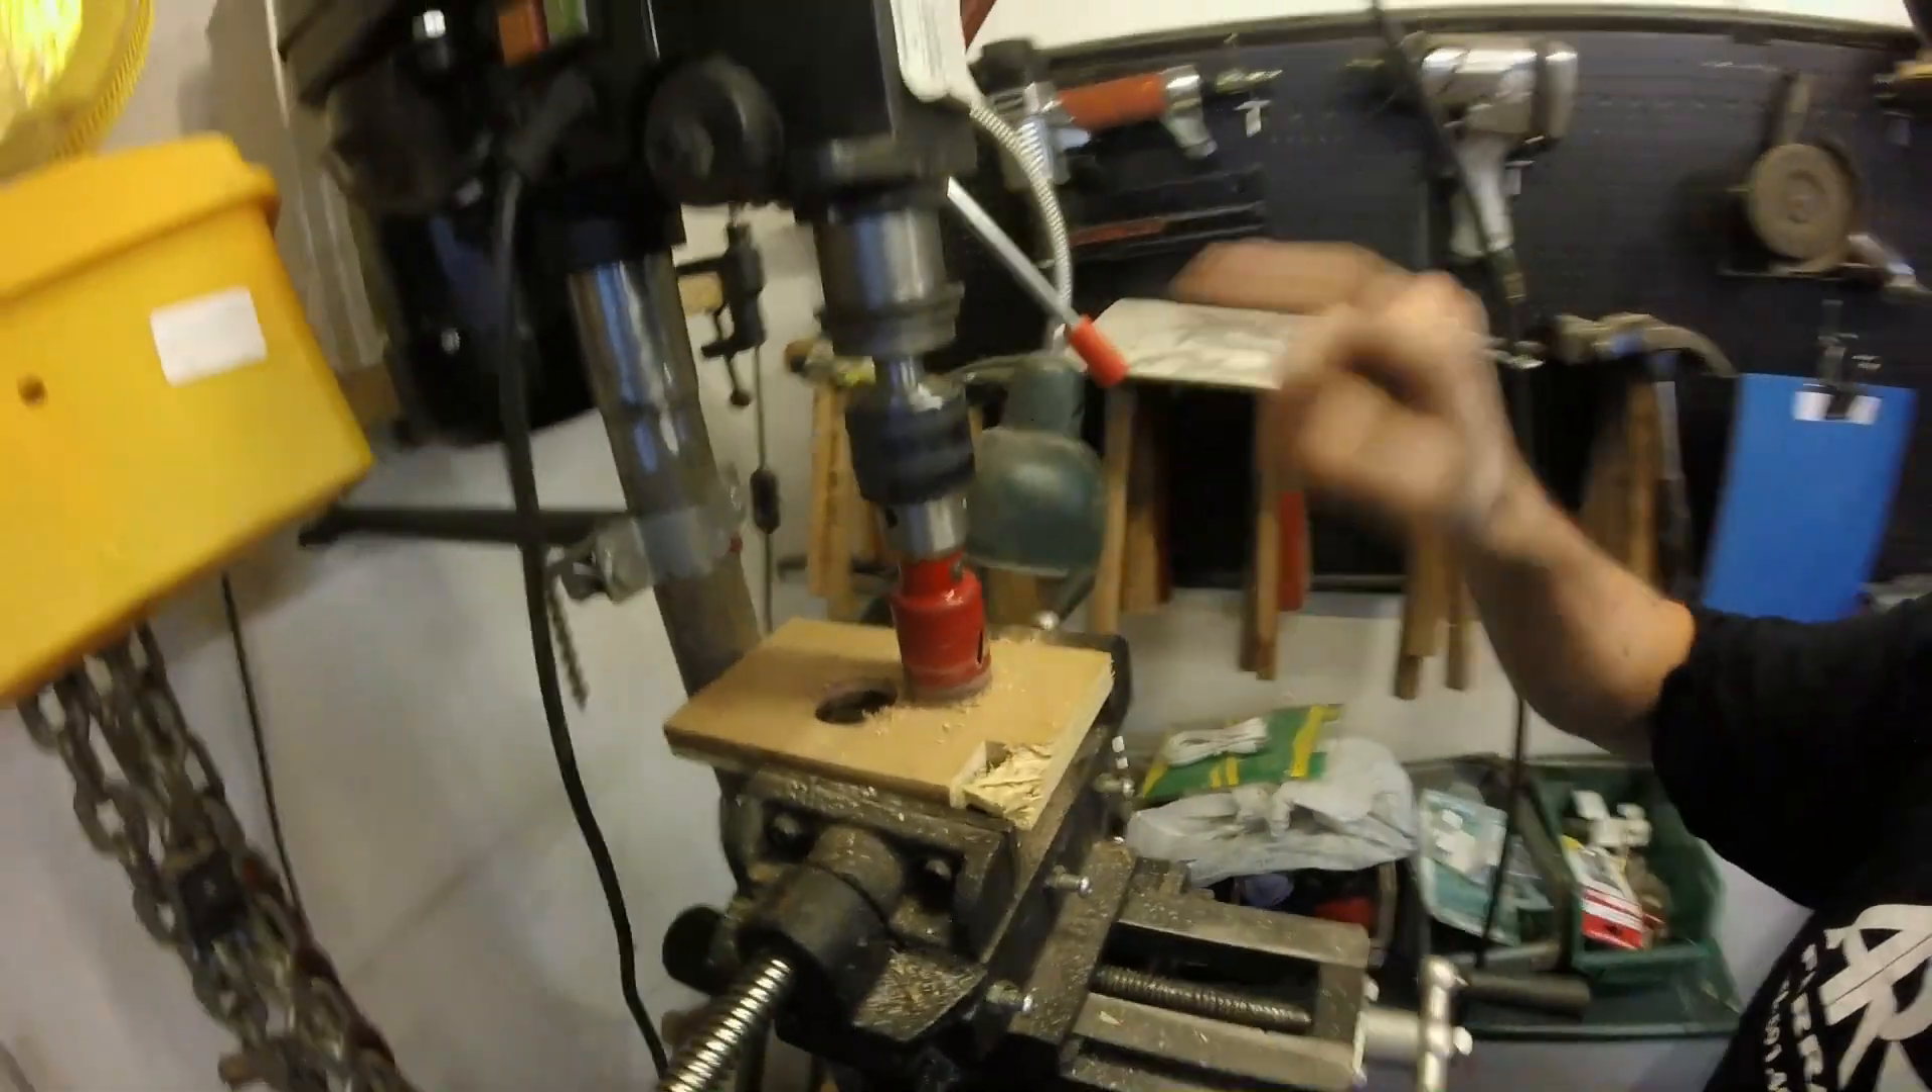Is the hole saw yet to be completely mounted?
No.